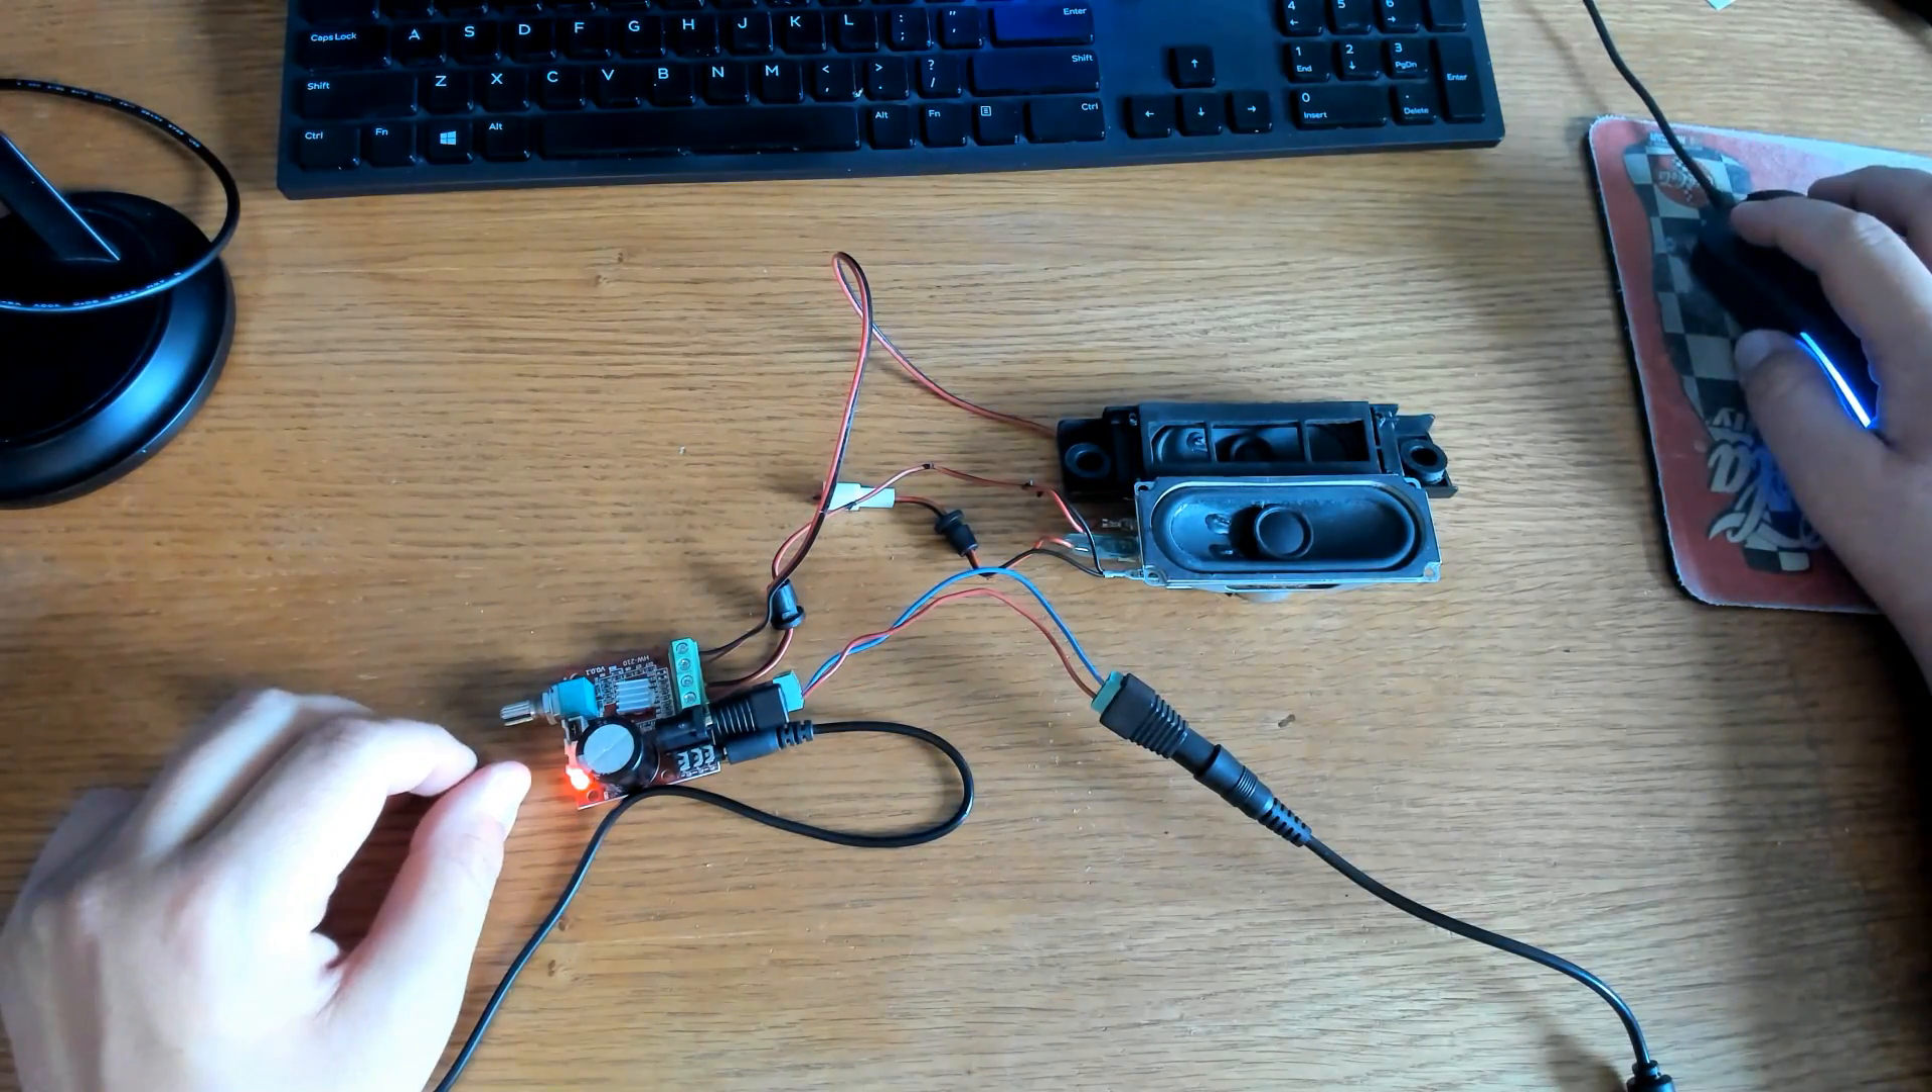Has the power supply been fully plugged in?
Yes.